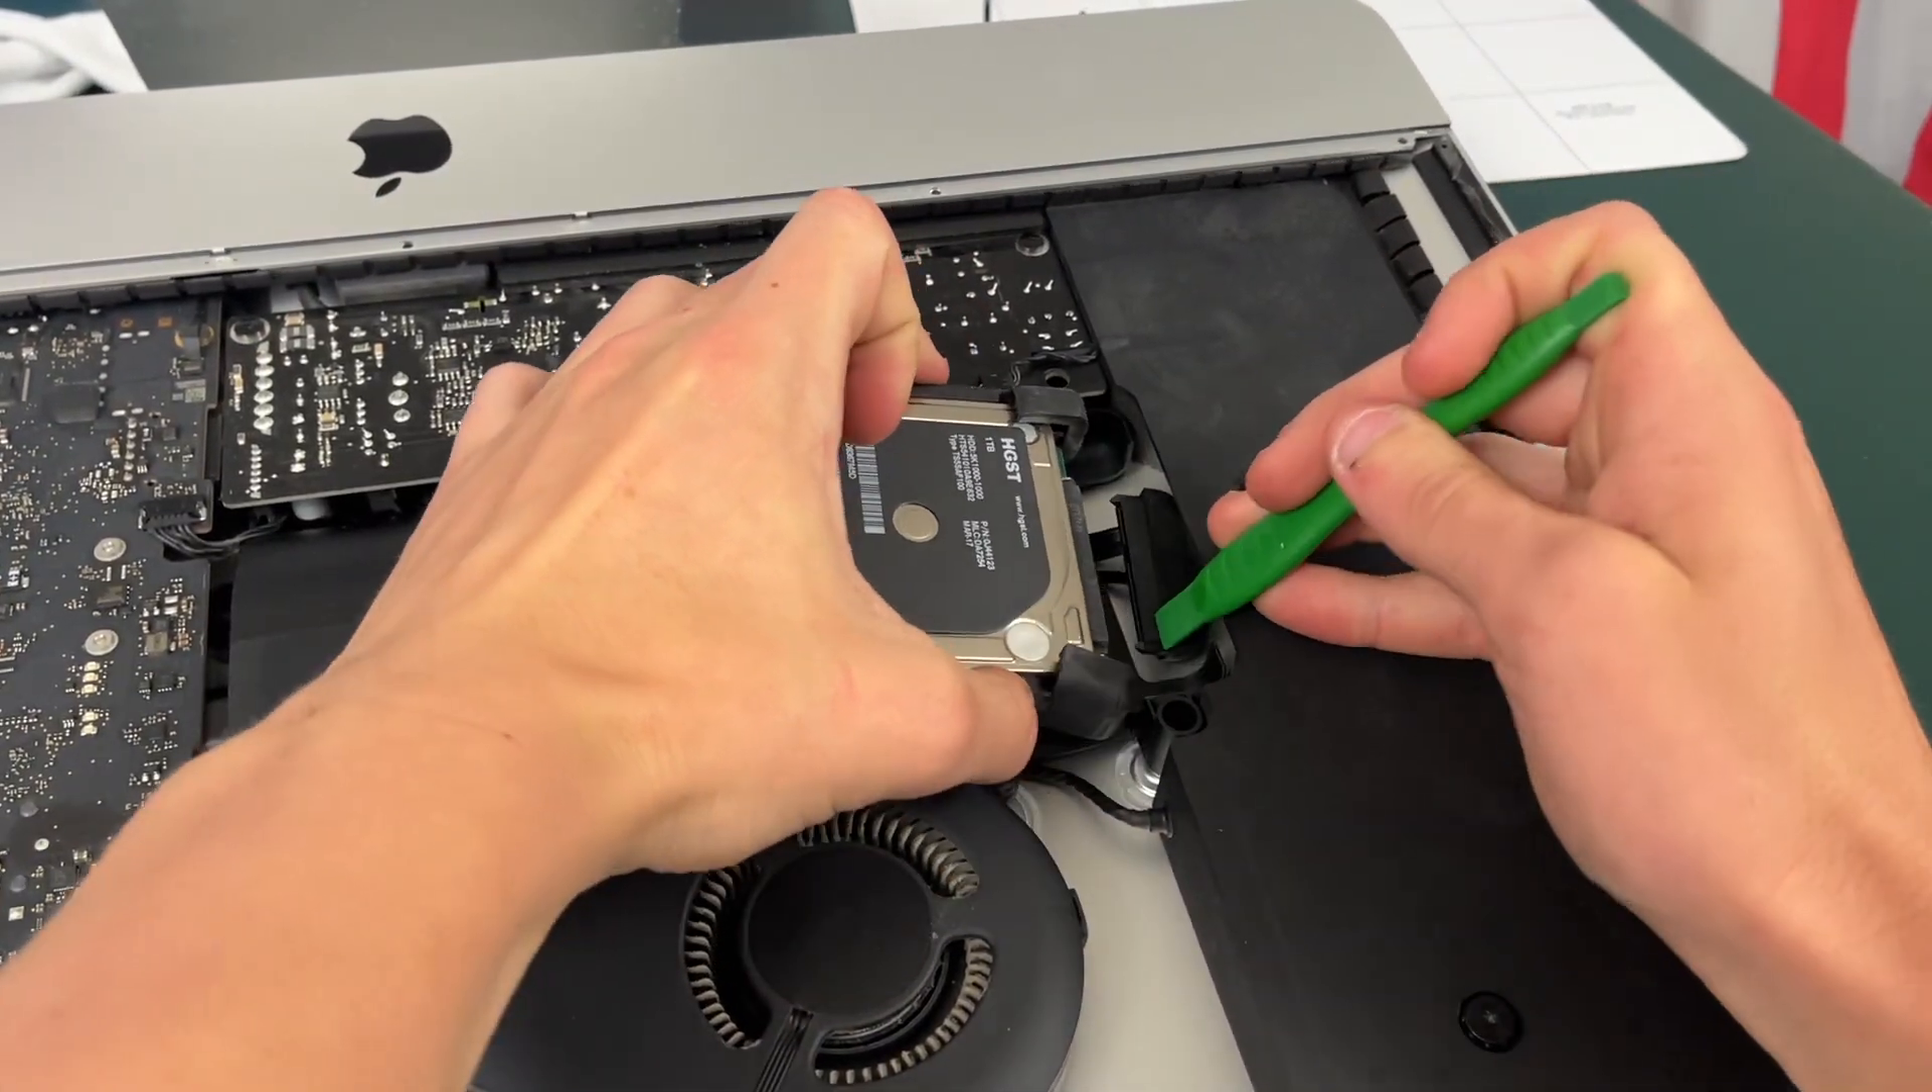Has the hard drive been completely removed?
No.